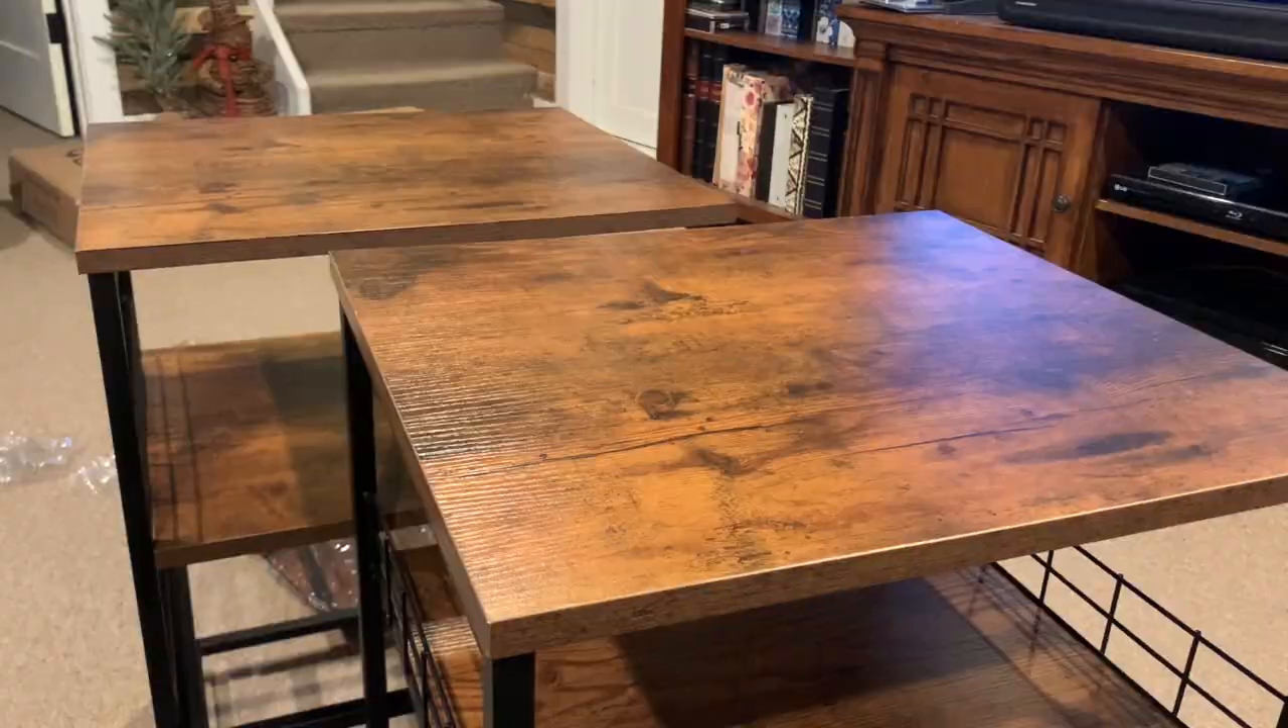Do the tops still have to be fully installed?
No.